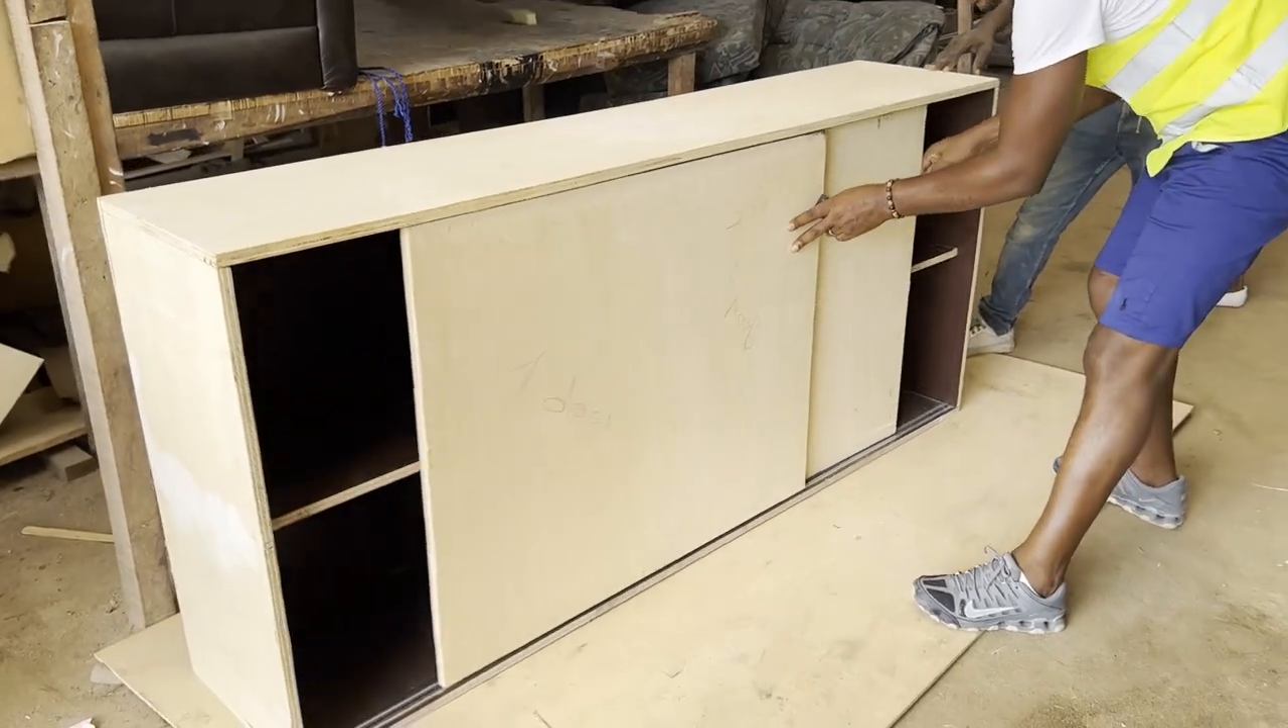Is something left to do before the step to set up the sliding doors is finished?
No.